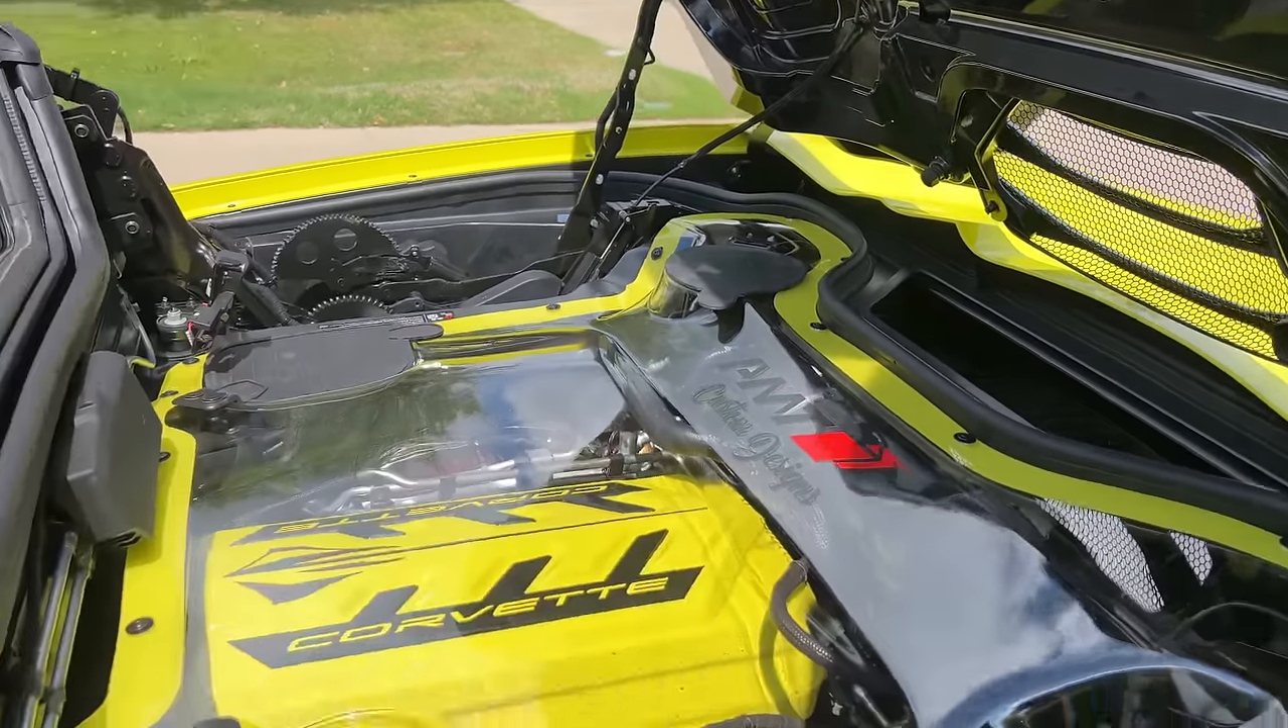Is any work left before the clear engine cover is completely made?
No.